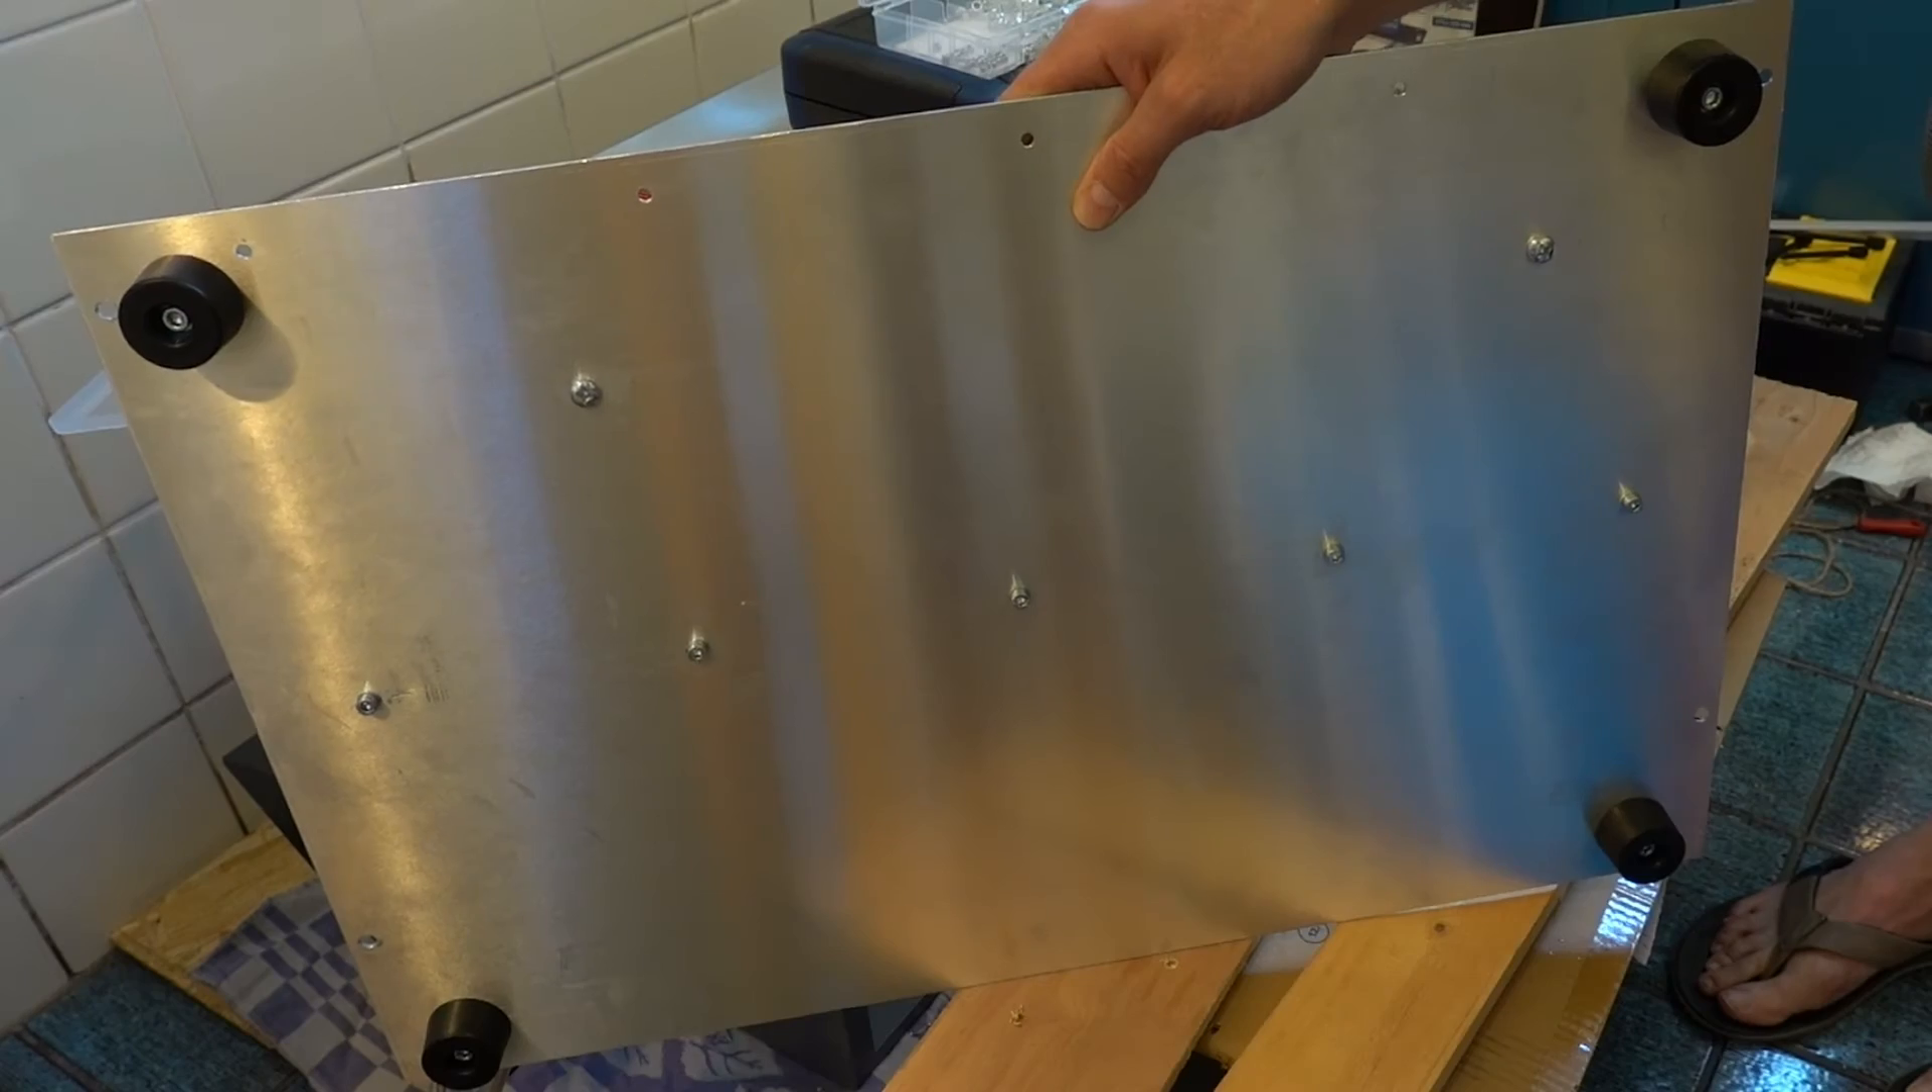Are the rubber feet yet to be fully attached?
No.